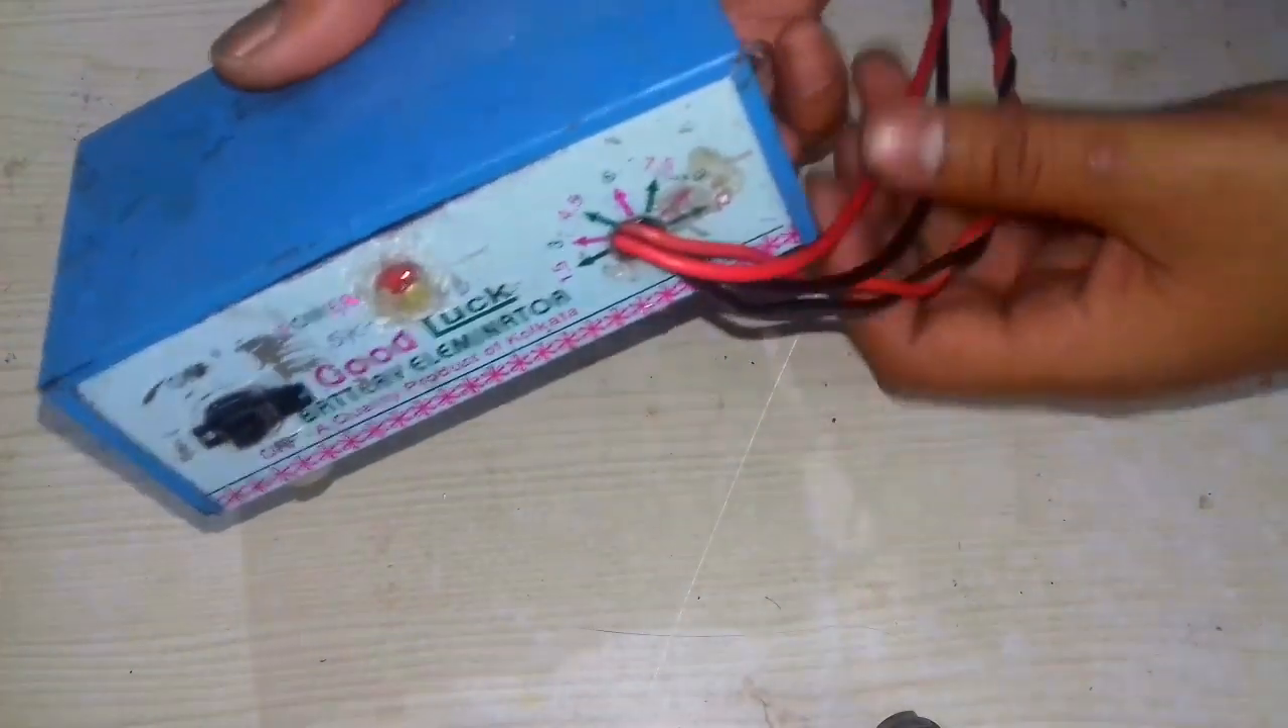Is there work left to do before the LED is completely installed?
No.